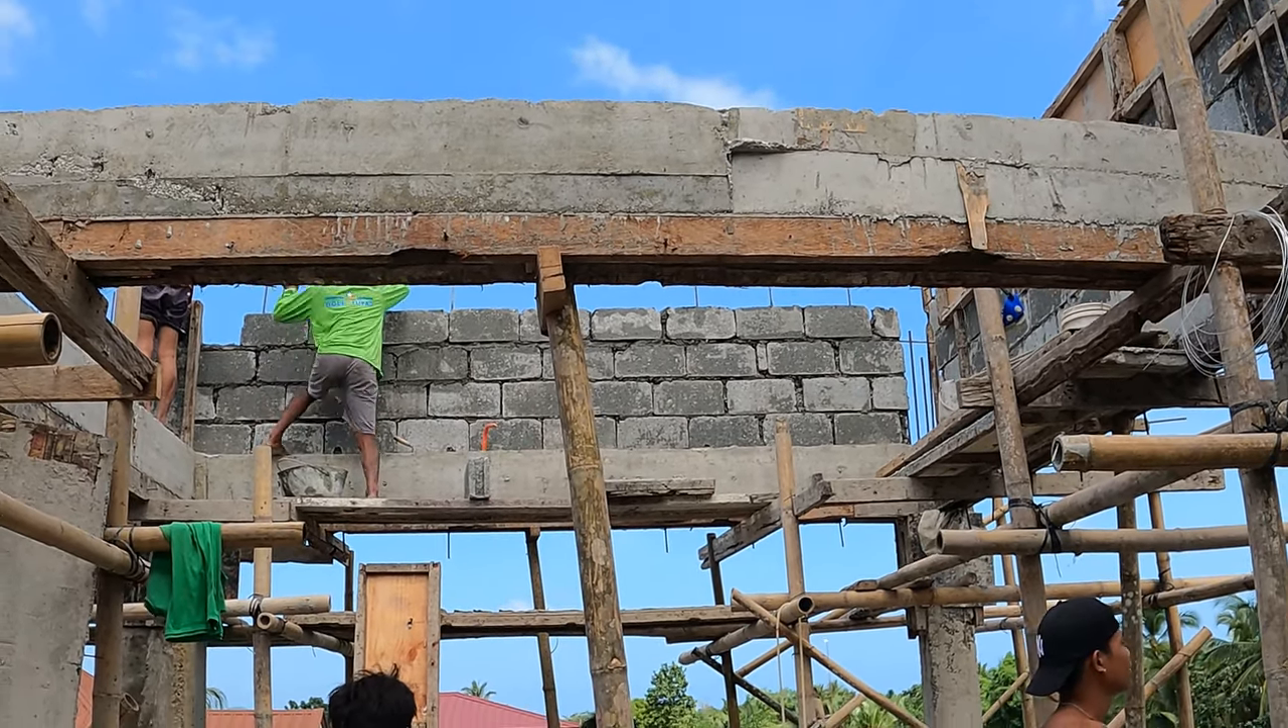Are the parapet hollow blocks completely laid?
No.